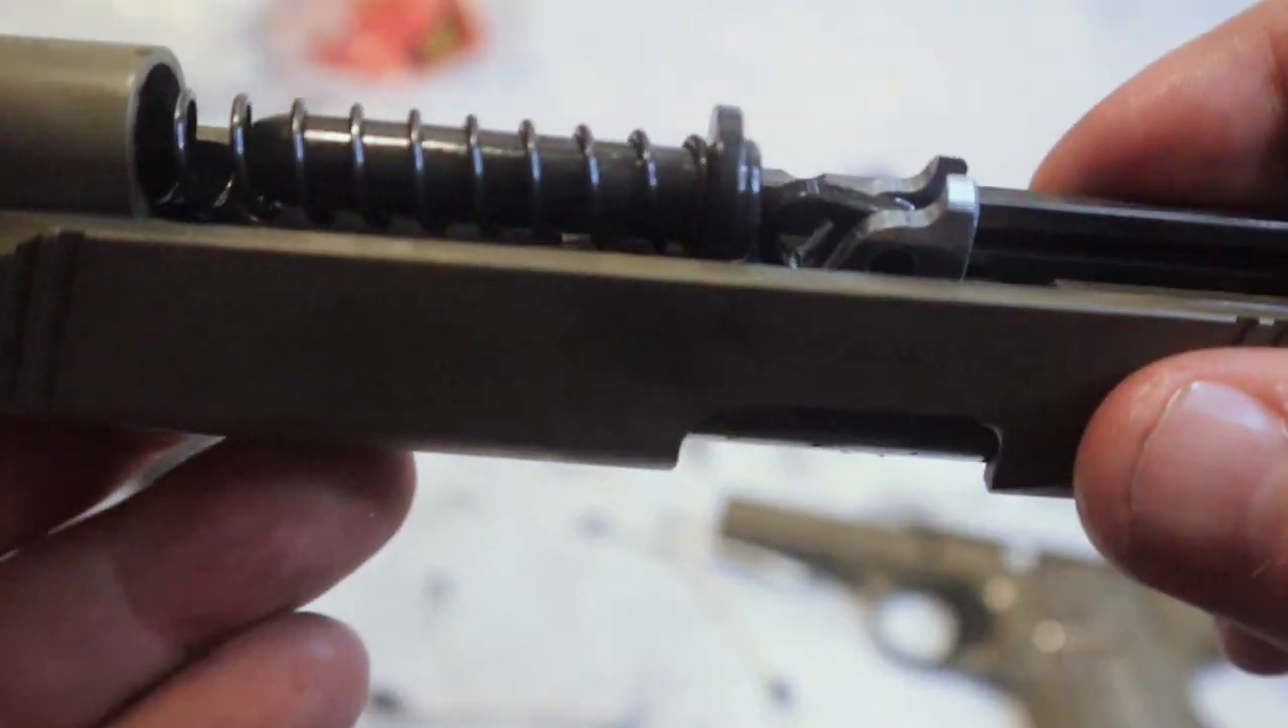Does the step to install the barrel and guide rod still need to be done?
No.